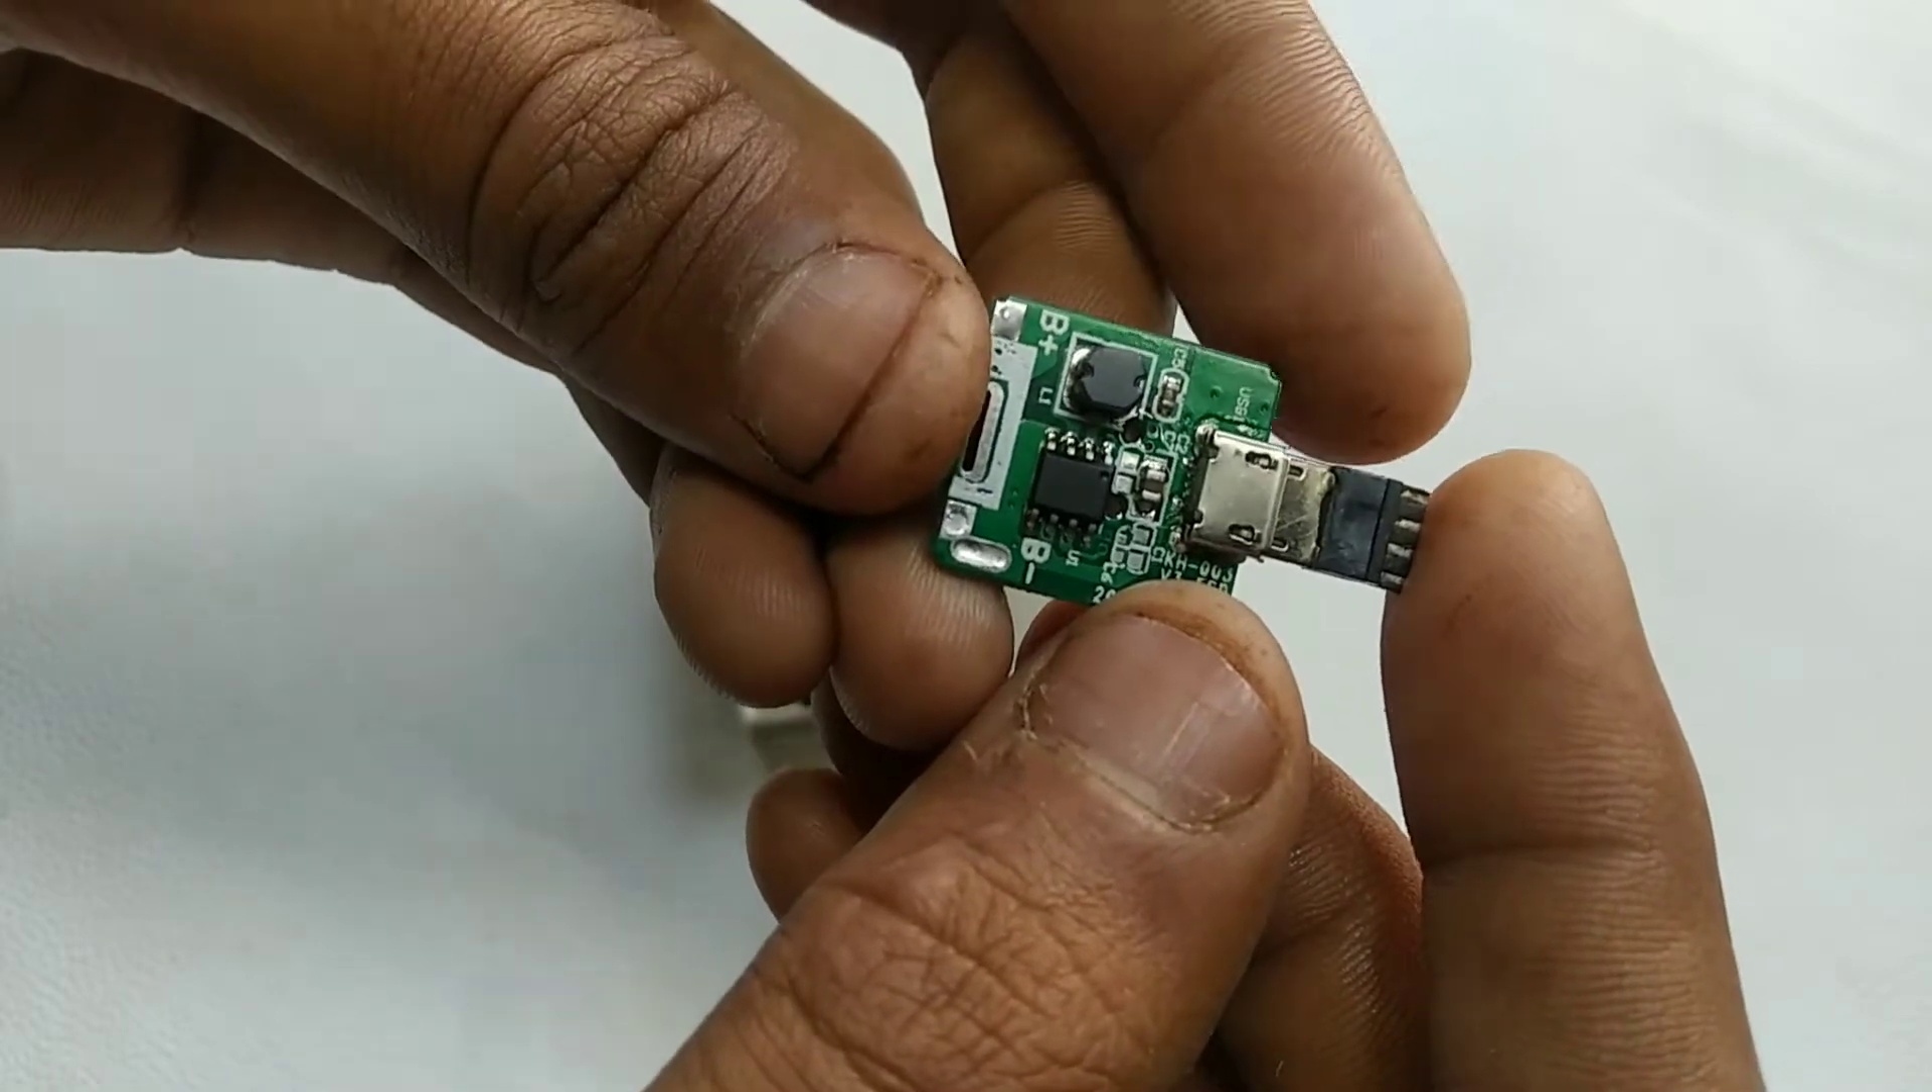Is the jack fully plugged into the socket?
Yes.